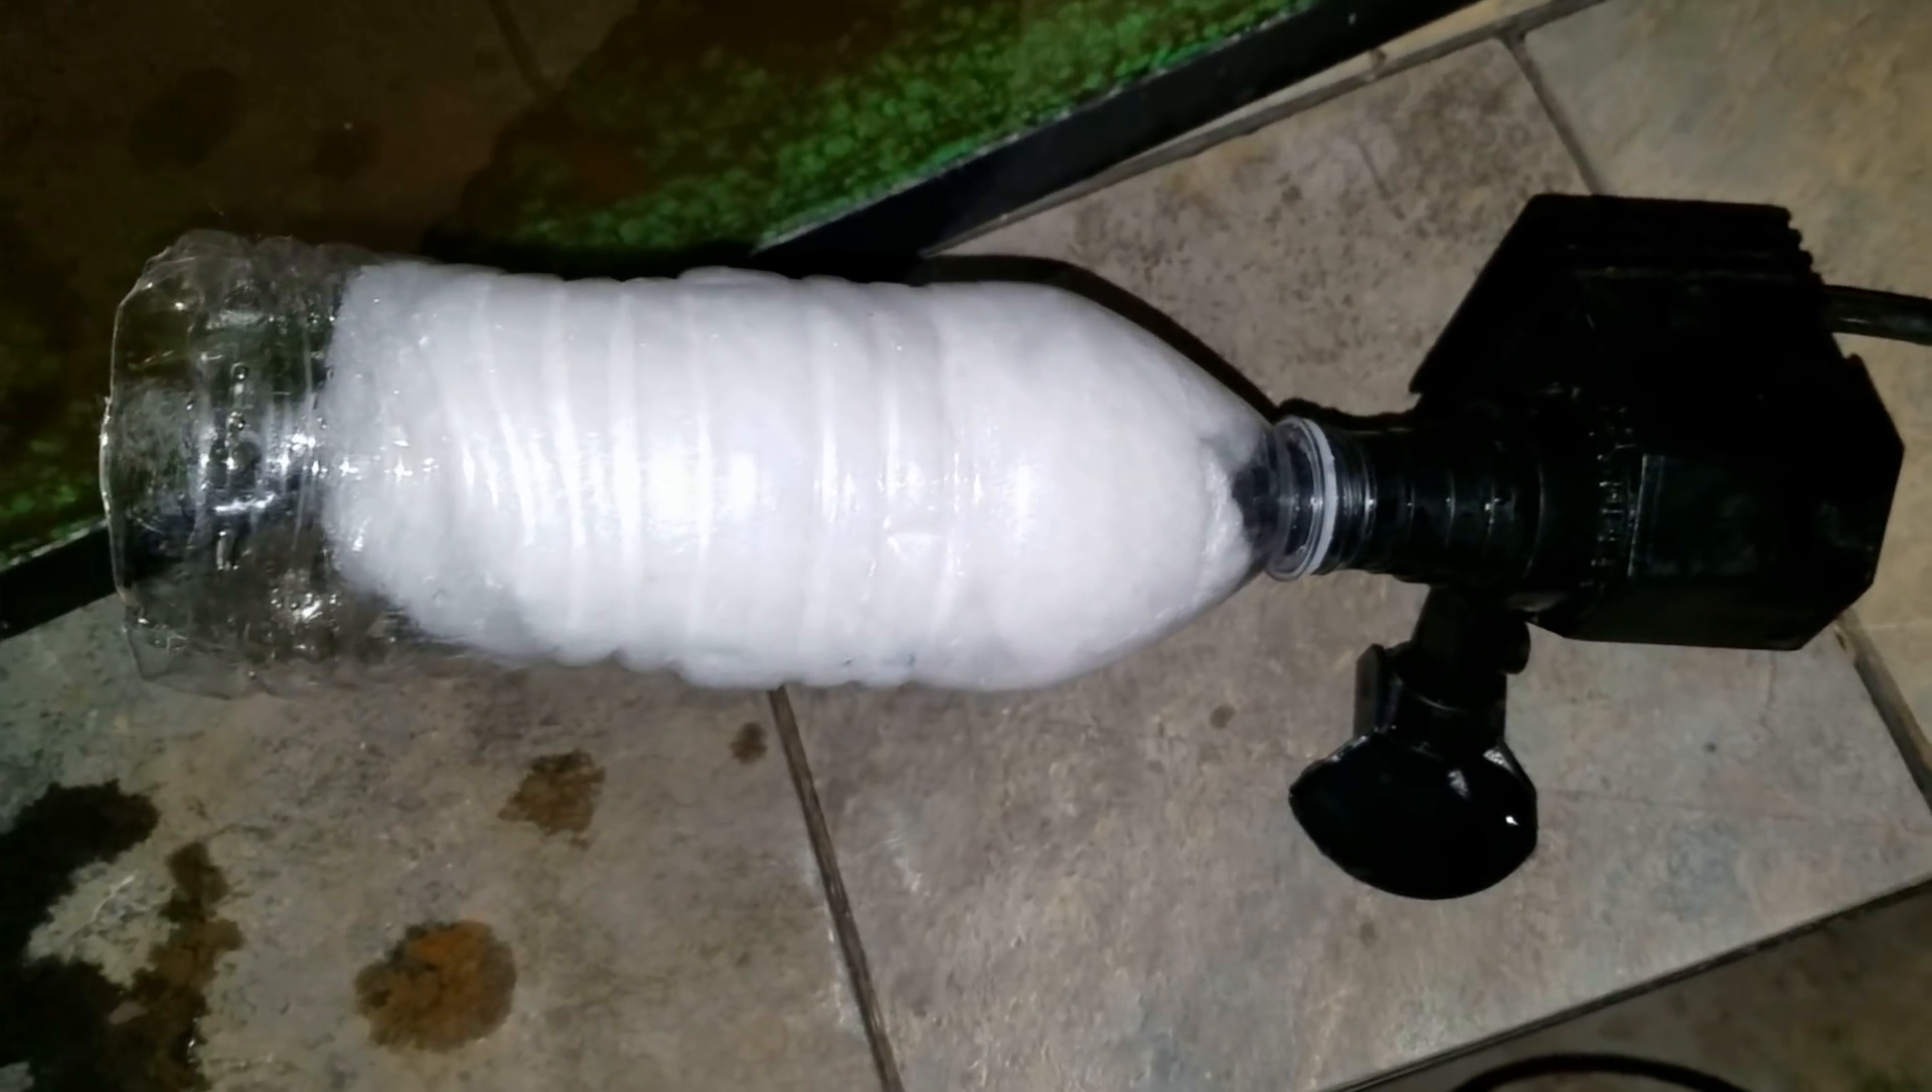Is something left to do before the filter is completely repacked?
No.